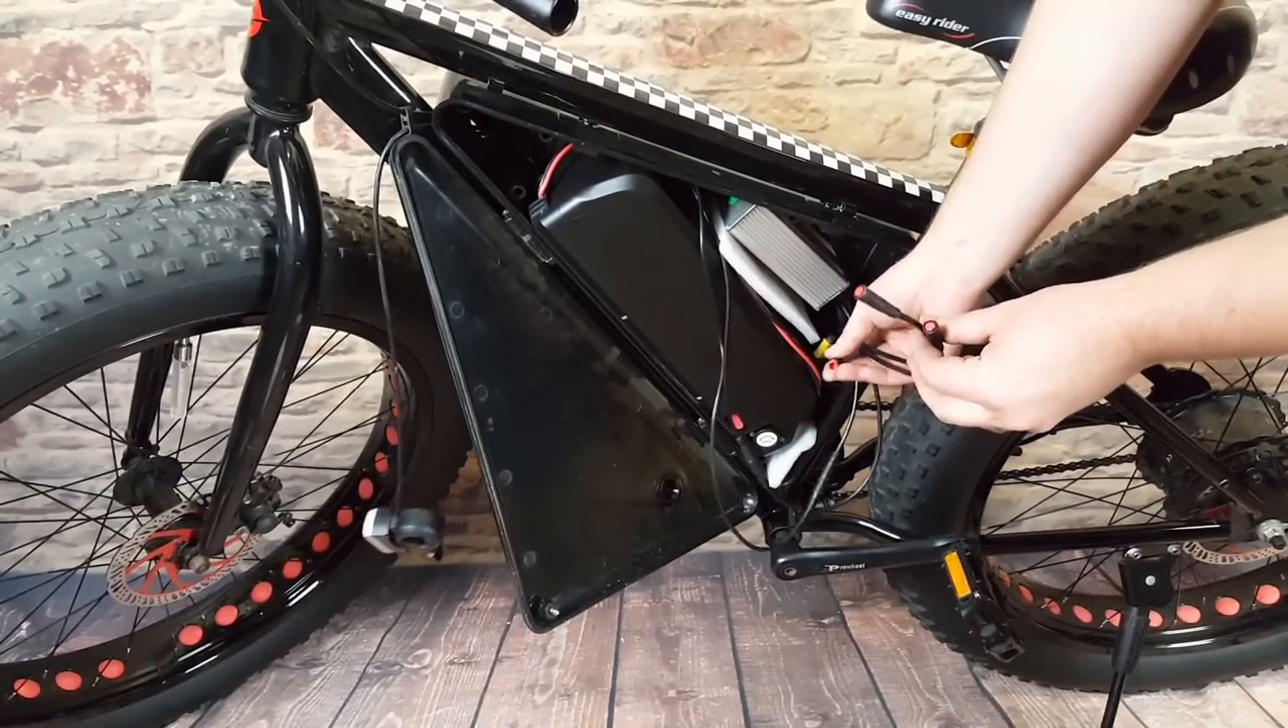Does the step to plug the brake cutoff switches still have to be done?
Yes.